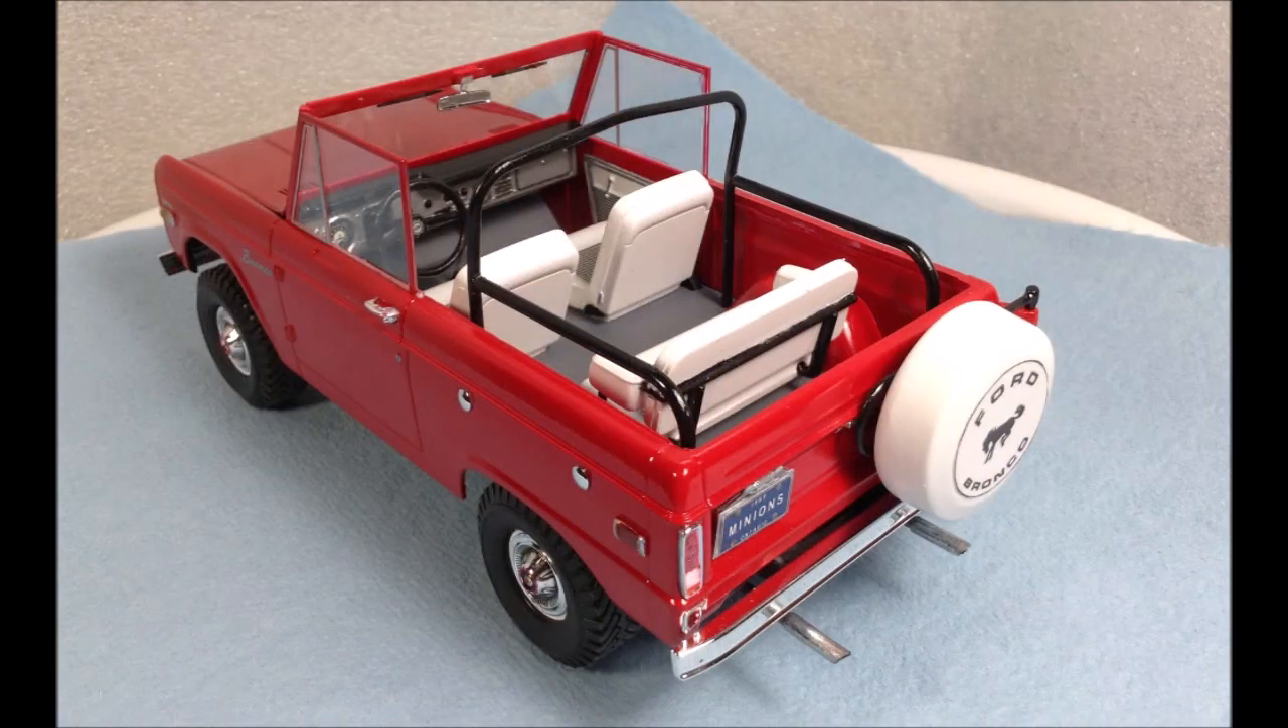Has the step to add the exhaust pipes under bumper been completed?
Yes.